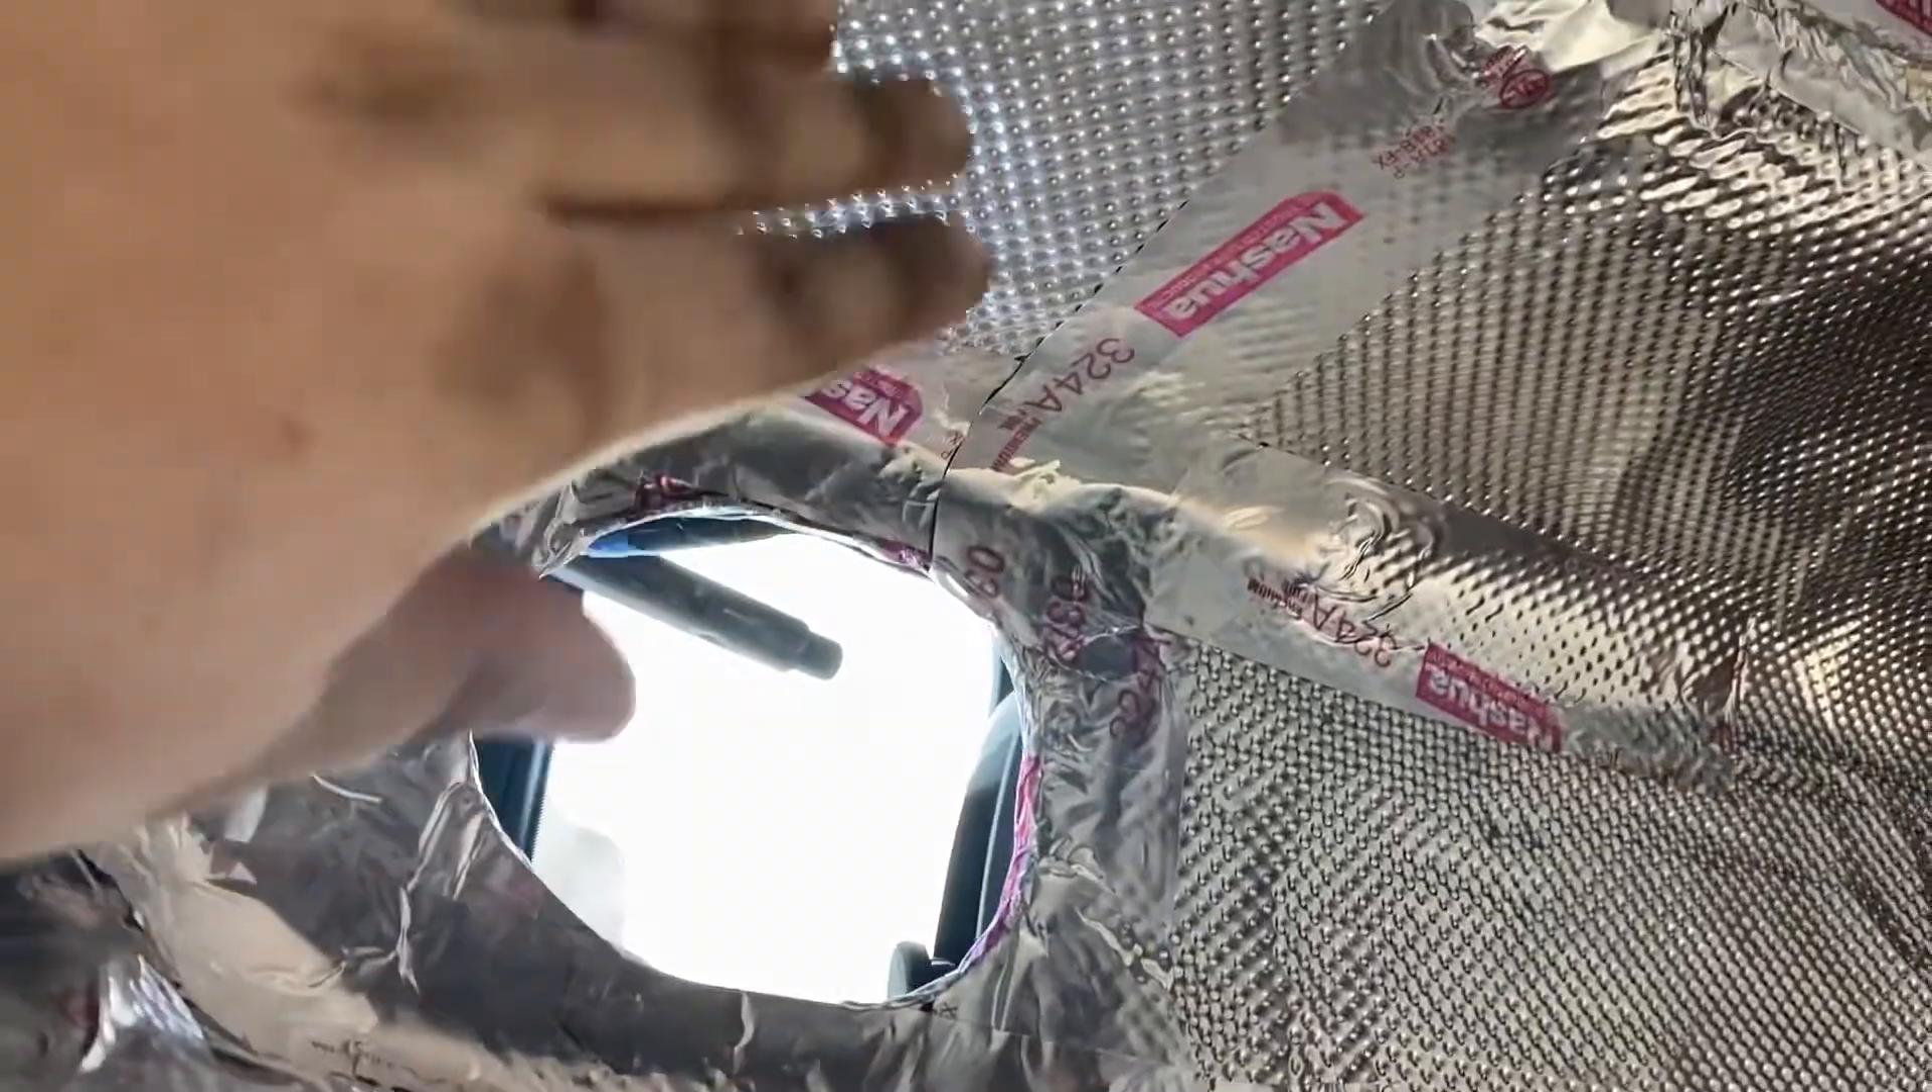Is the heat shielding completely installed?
Yes.